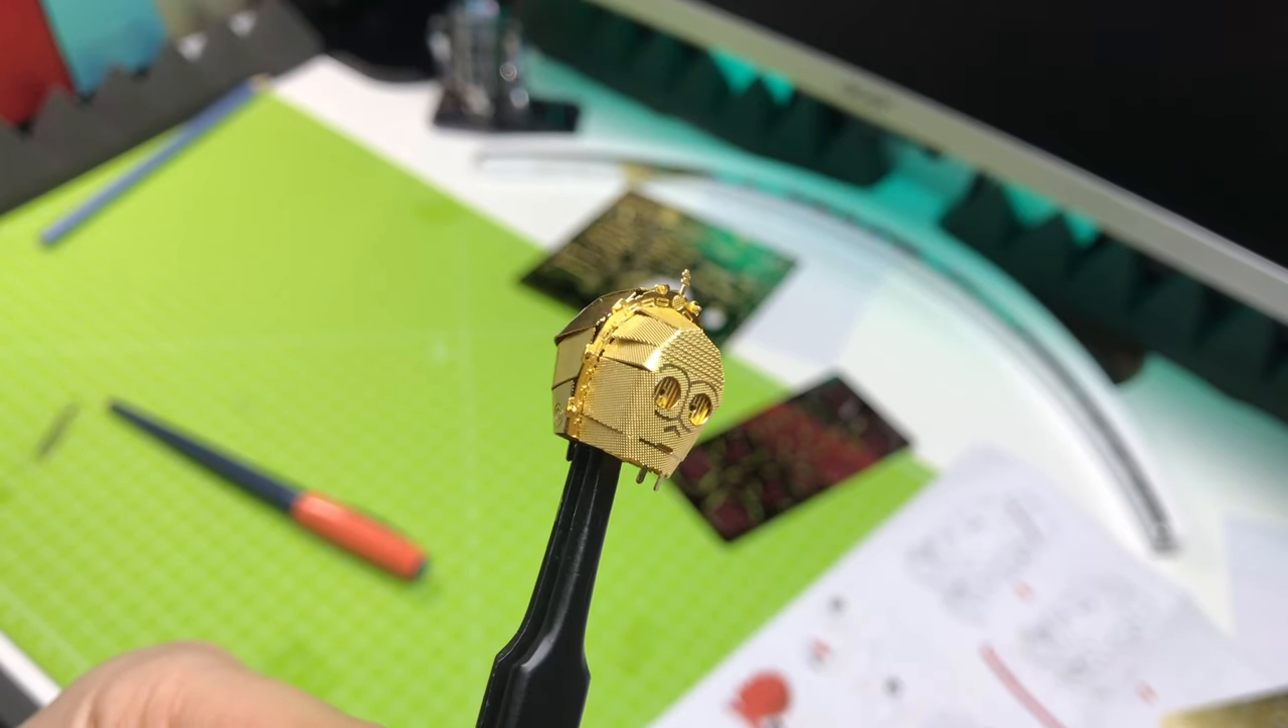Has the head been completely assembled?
Yes.